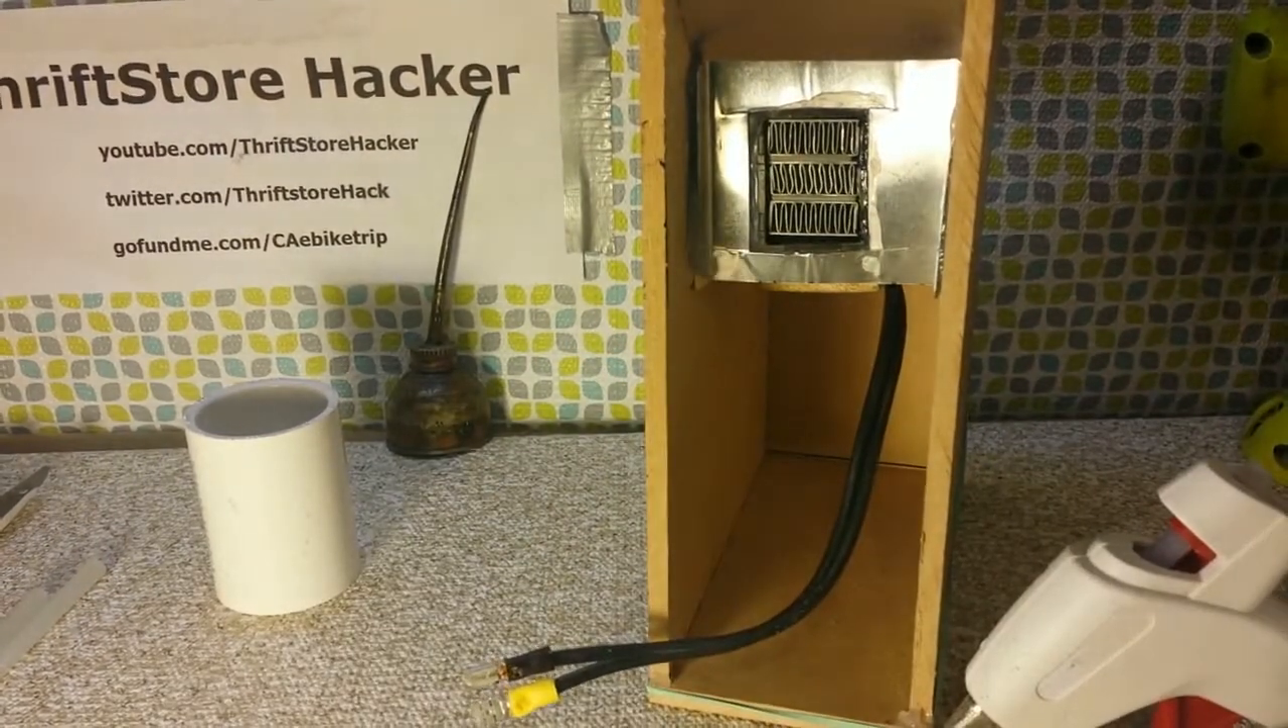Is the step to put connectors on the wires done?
Yes.